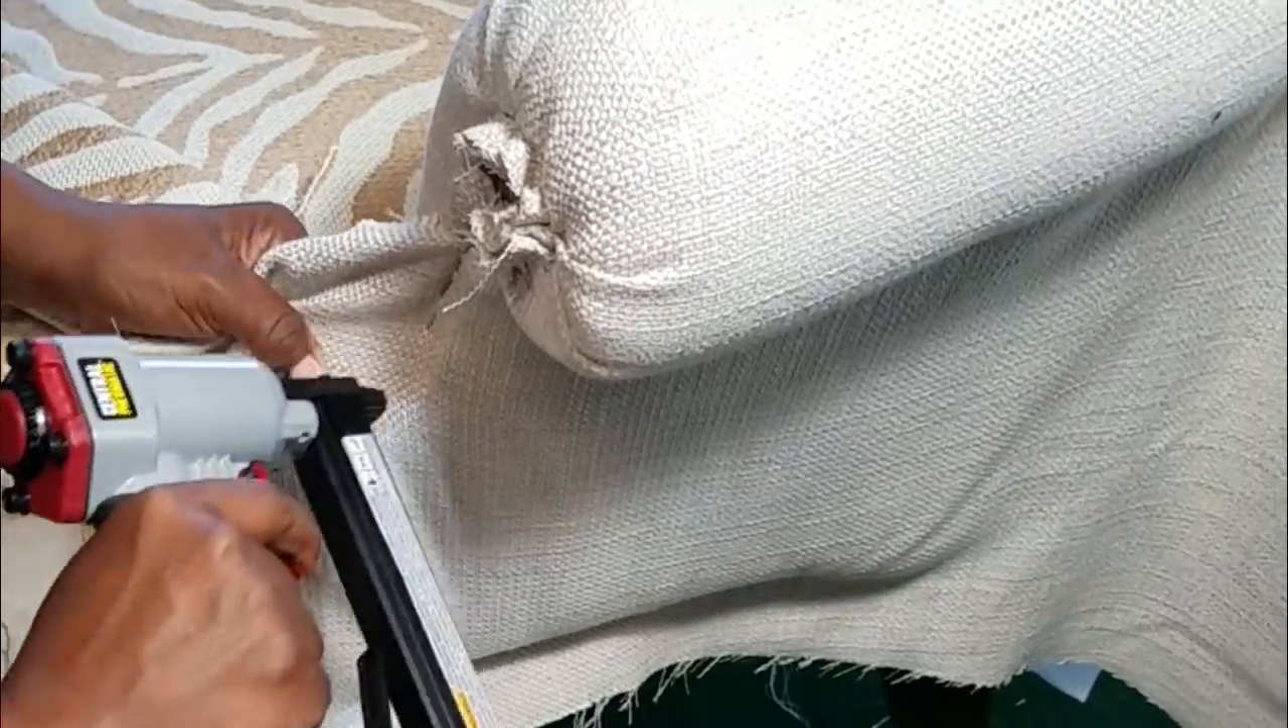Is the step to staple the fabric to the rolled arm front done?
No.